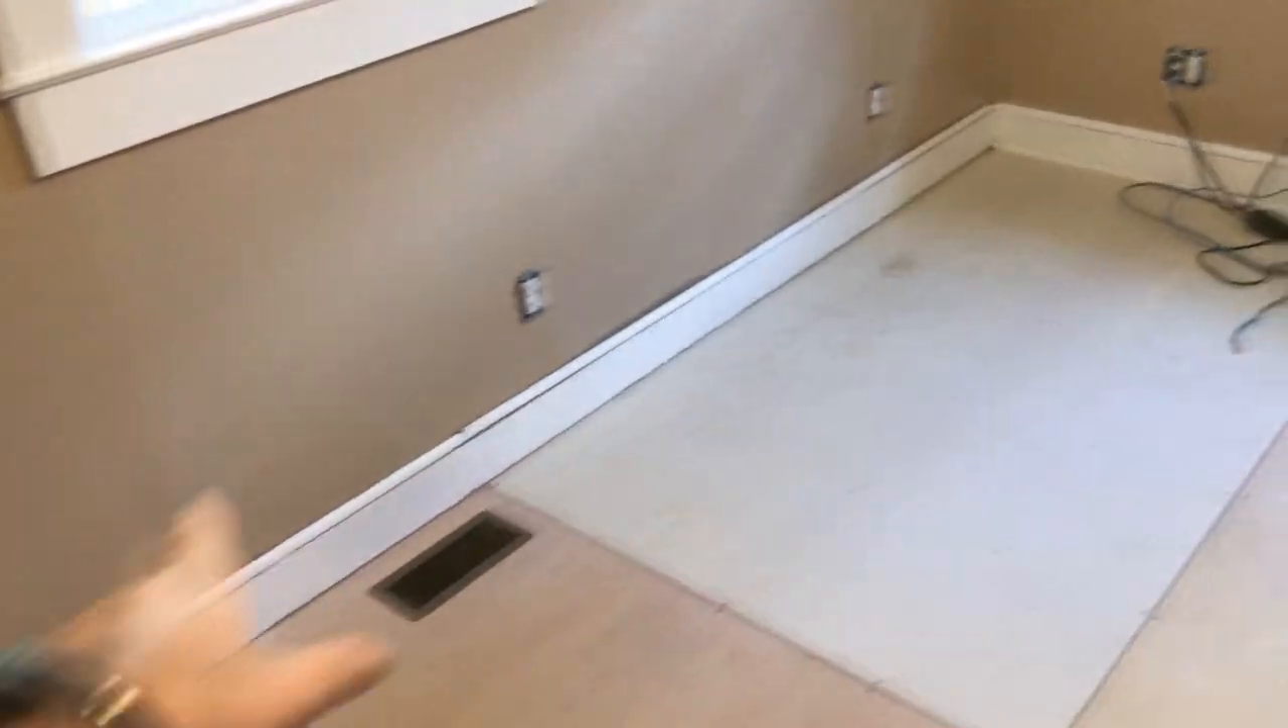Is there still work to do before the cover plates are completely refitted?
Yes.